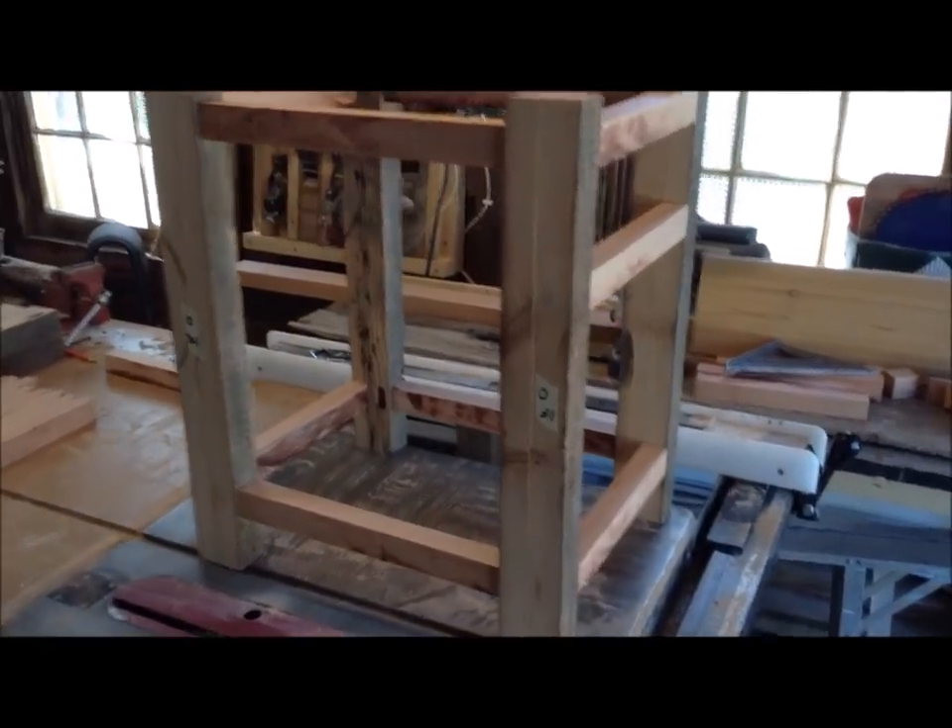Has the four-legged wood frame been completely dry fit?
Yes.